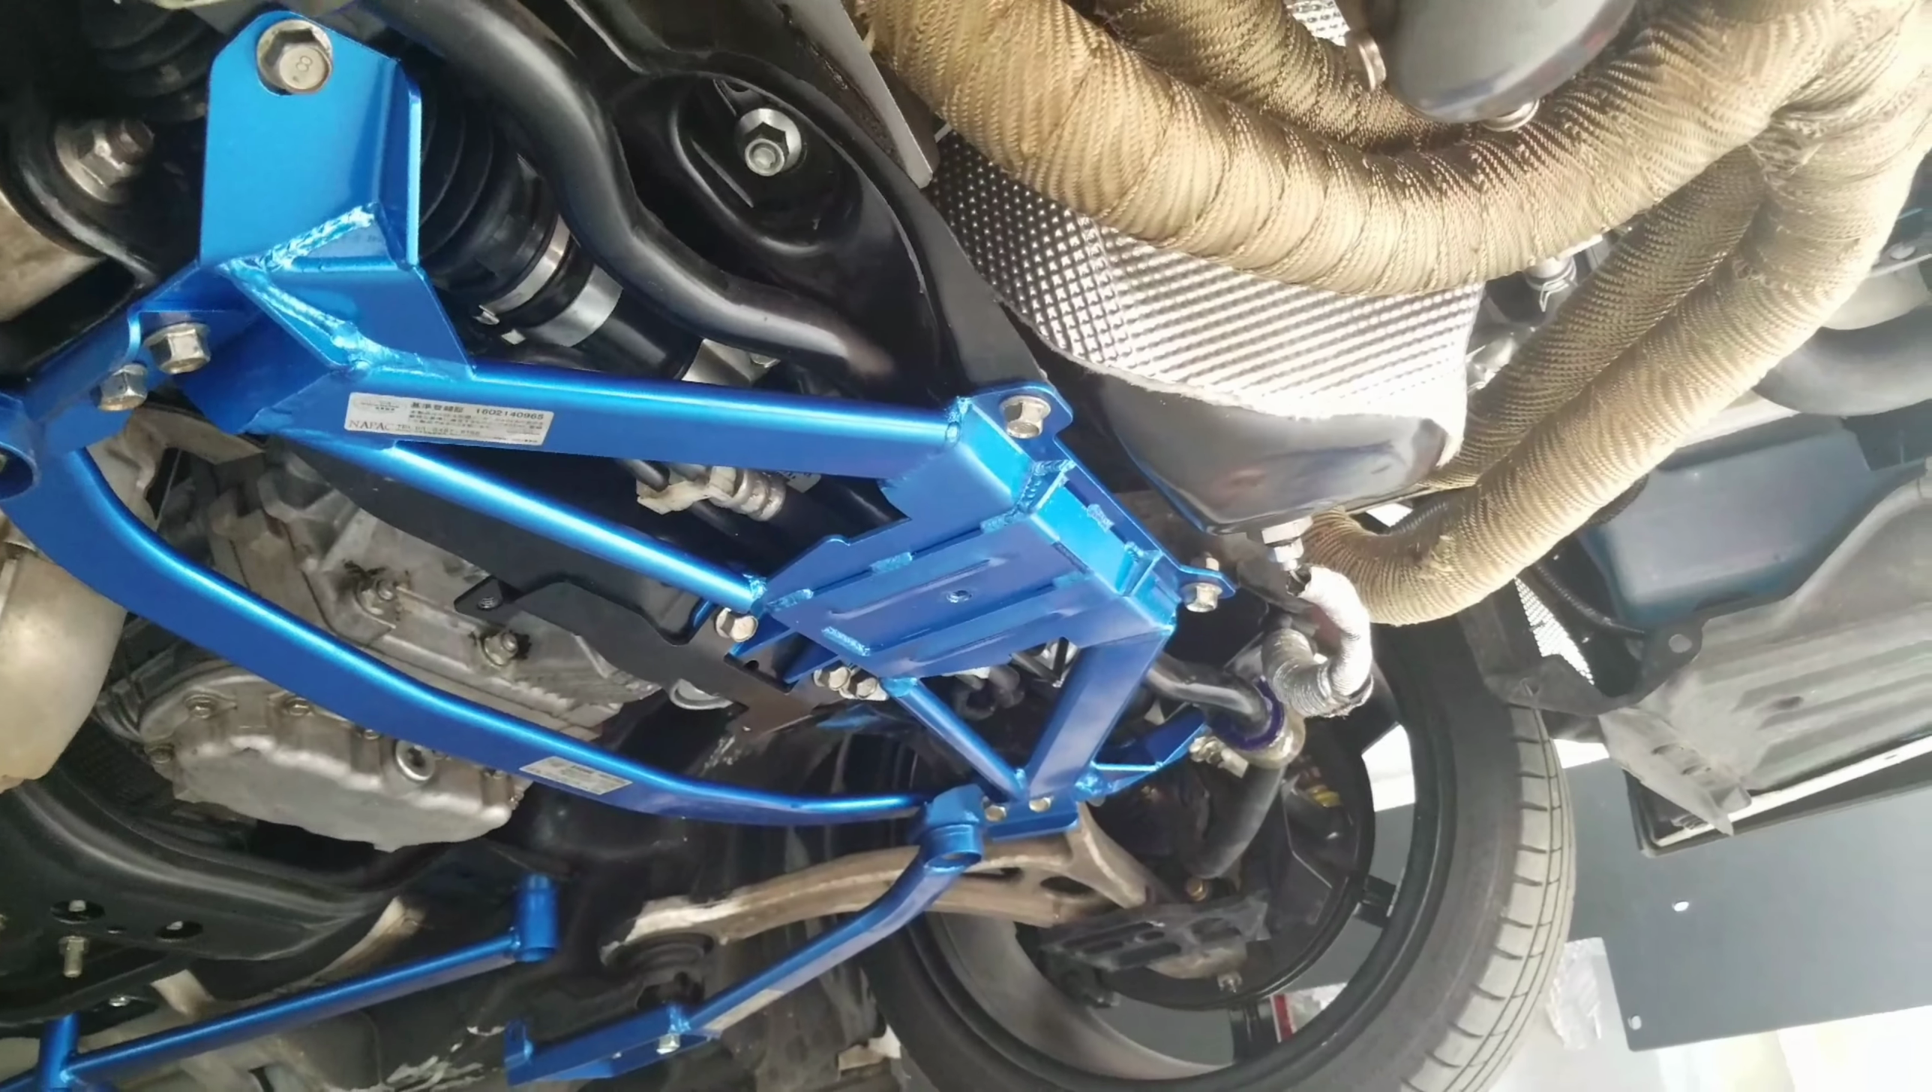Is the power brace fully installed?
Yes.